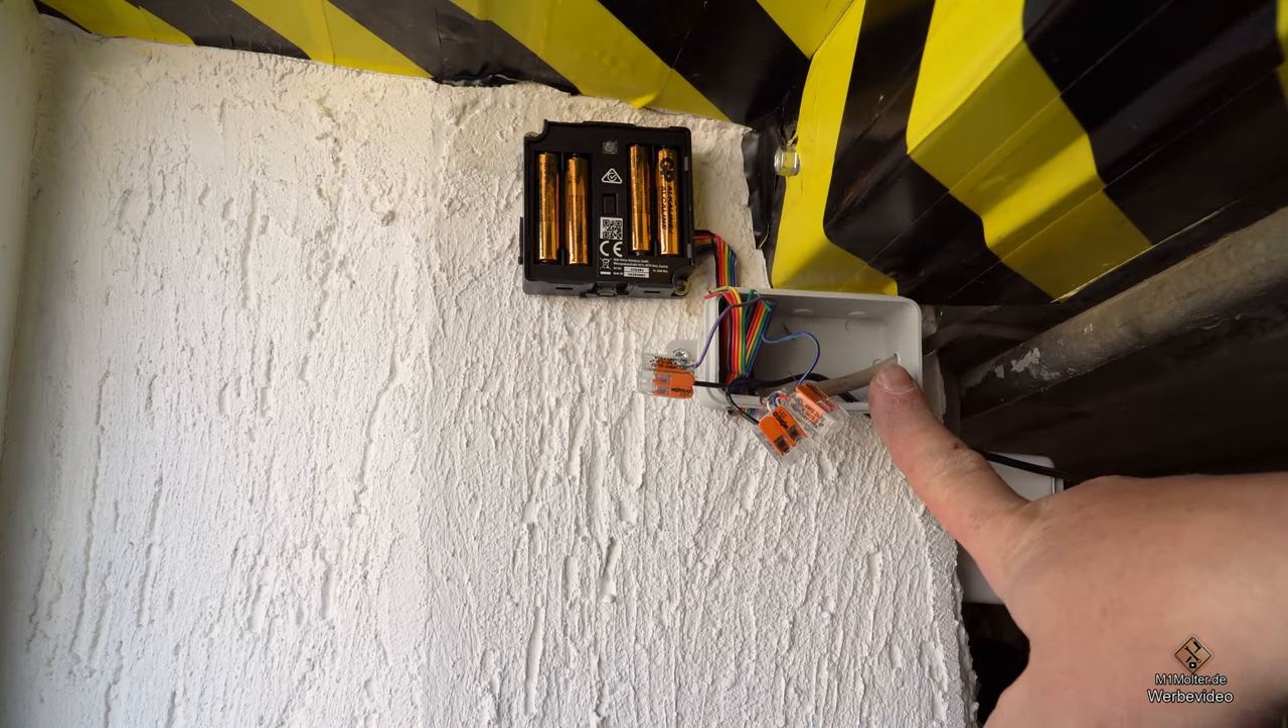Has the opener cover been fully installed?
No.